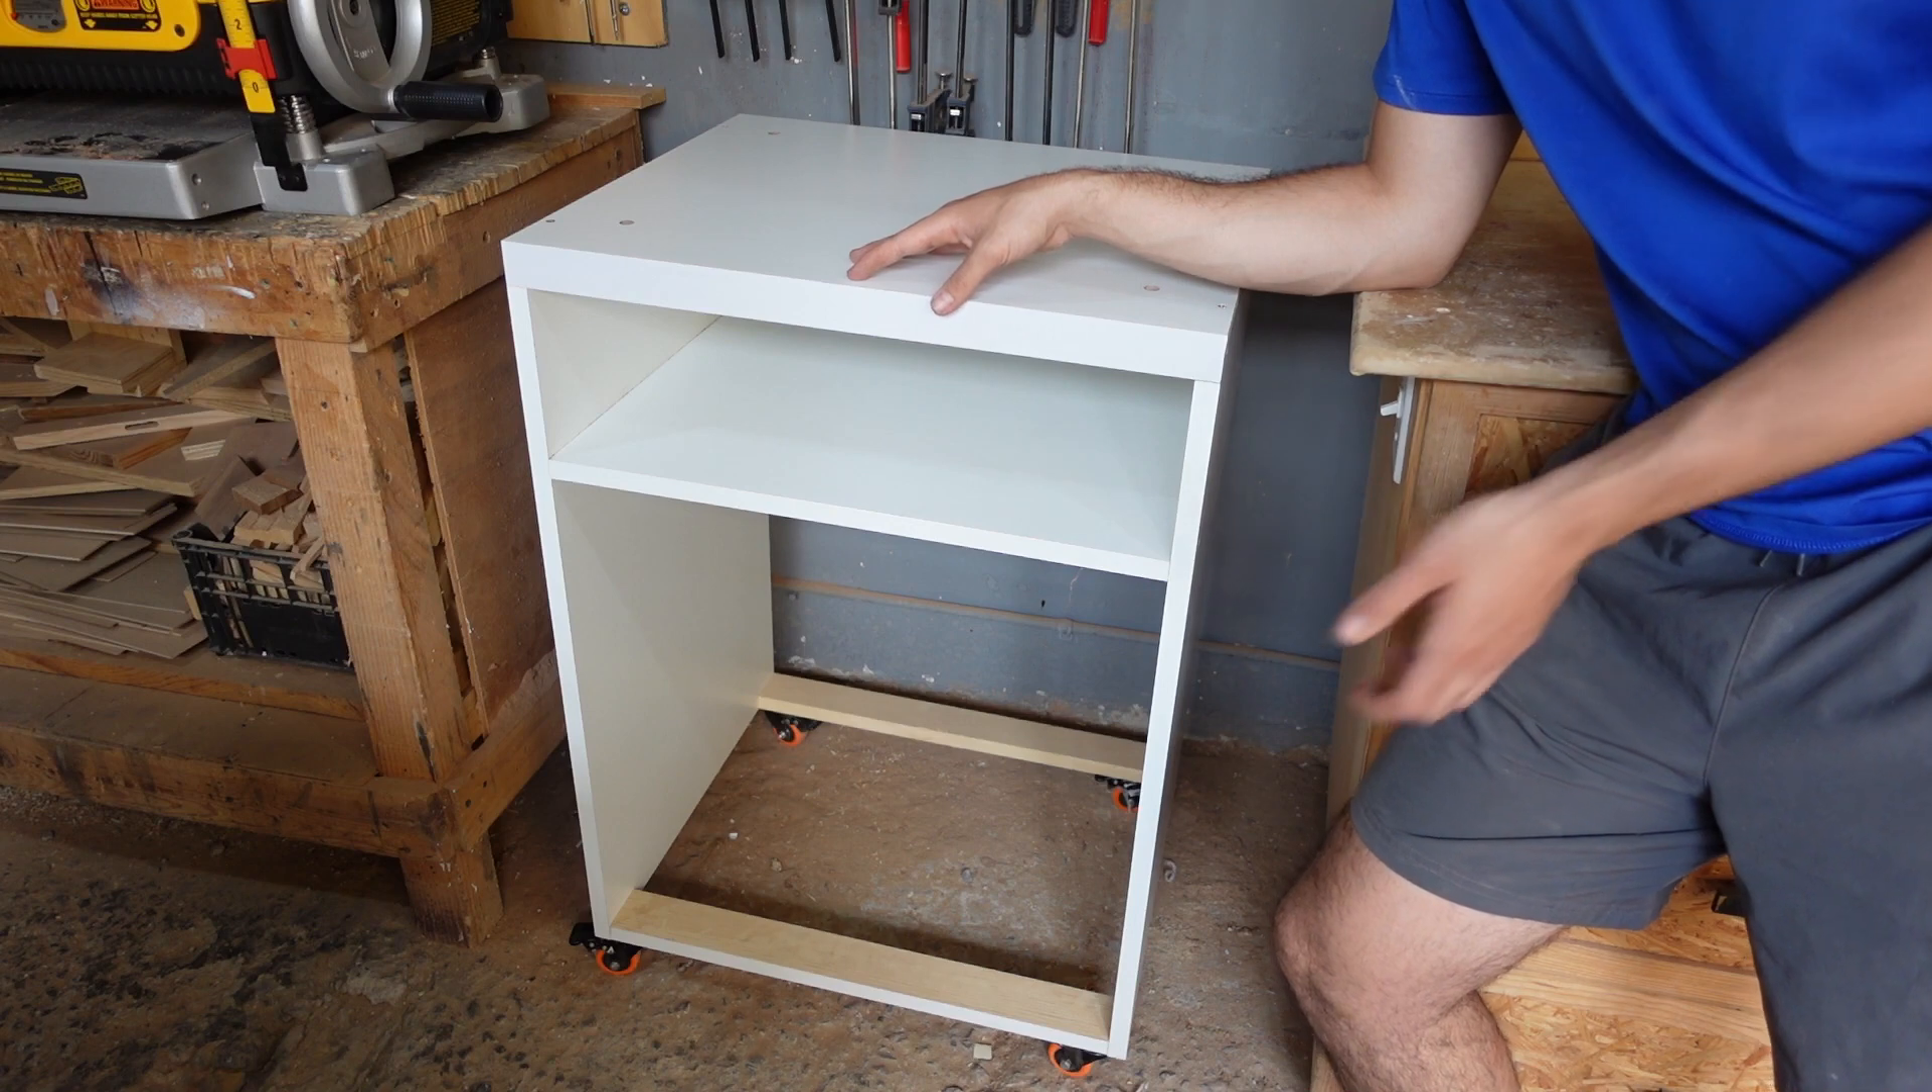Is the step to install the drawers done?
No.